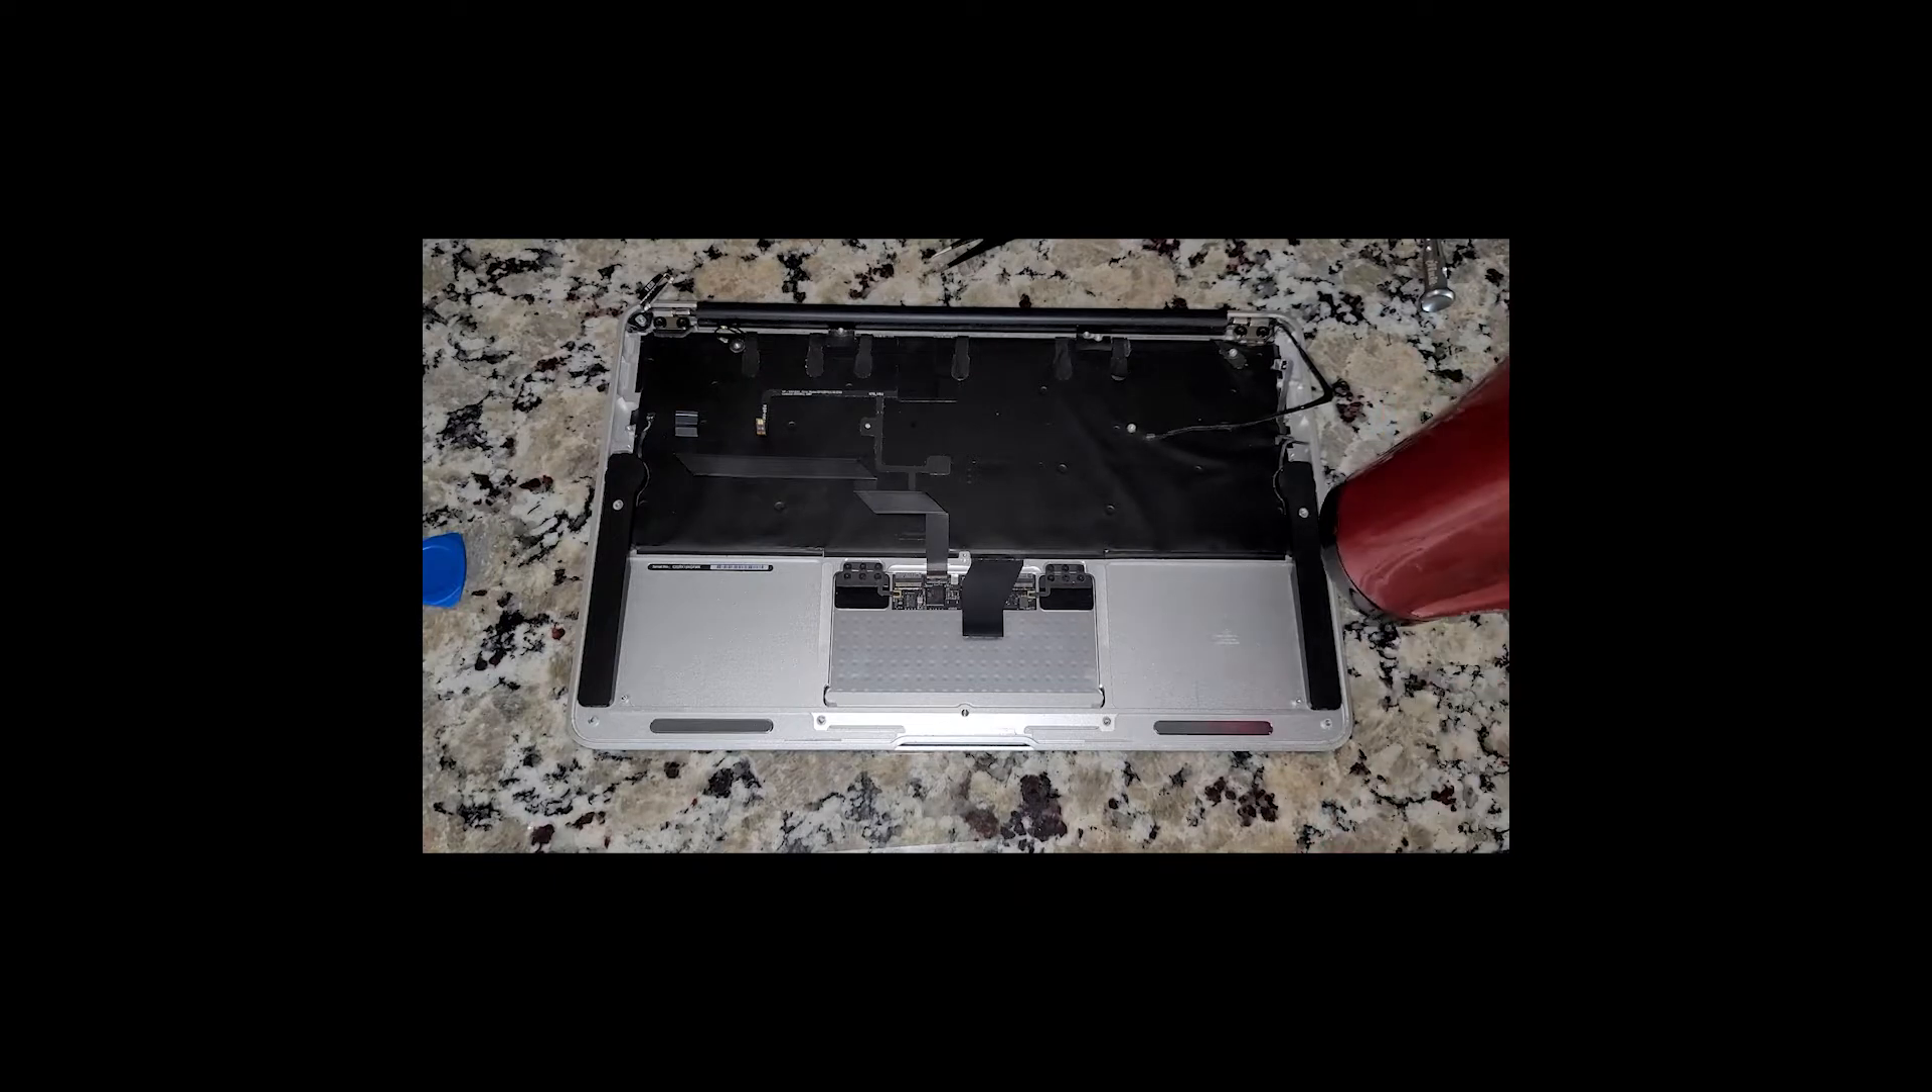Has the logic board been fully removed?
Yes.